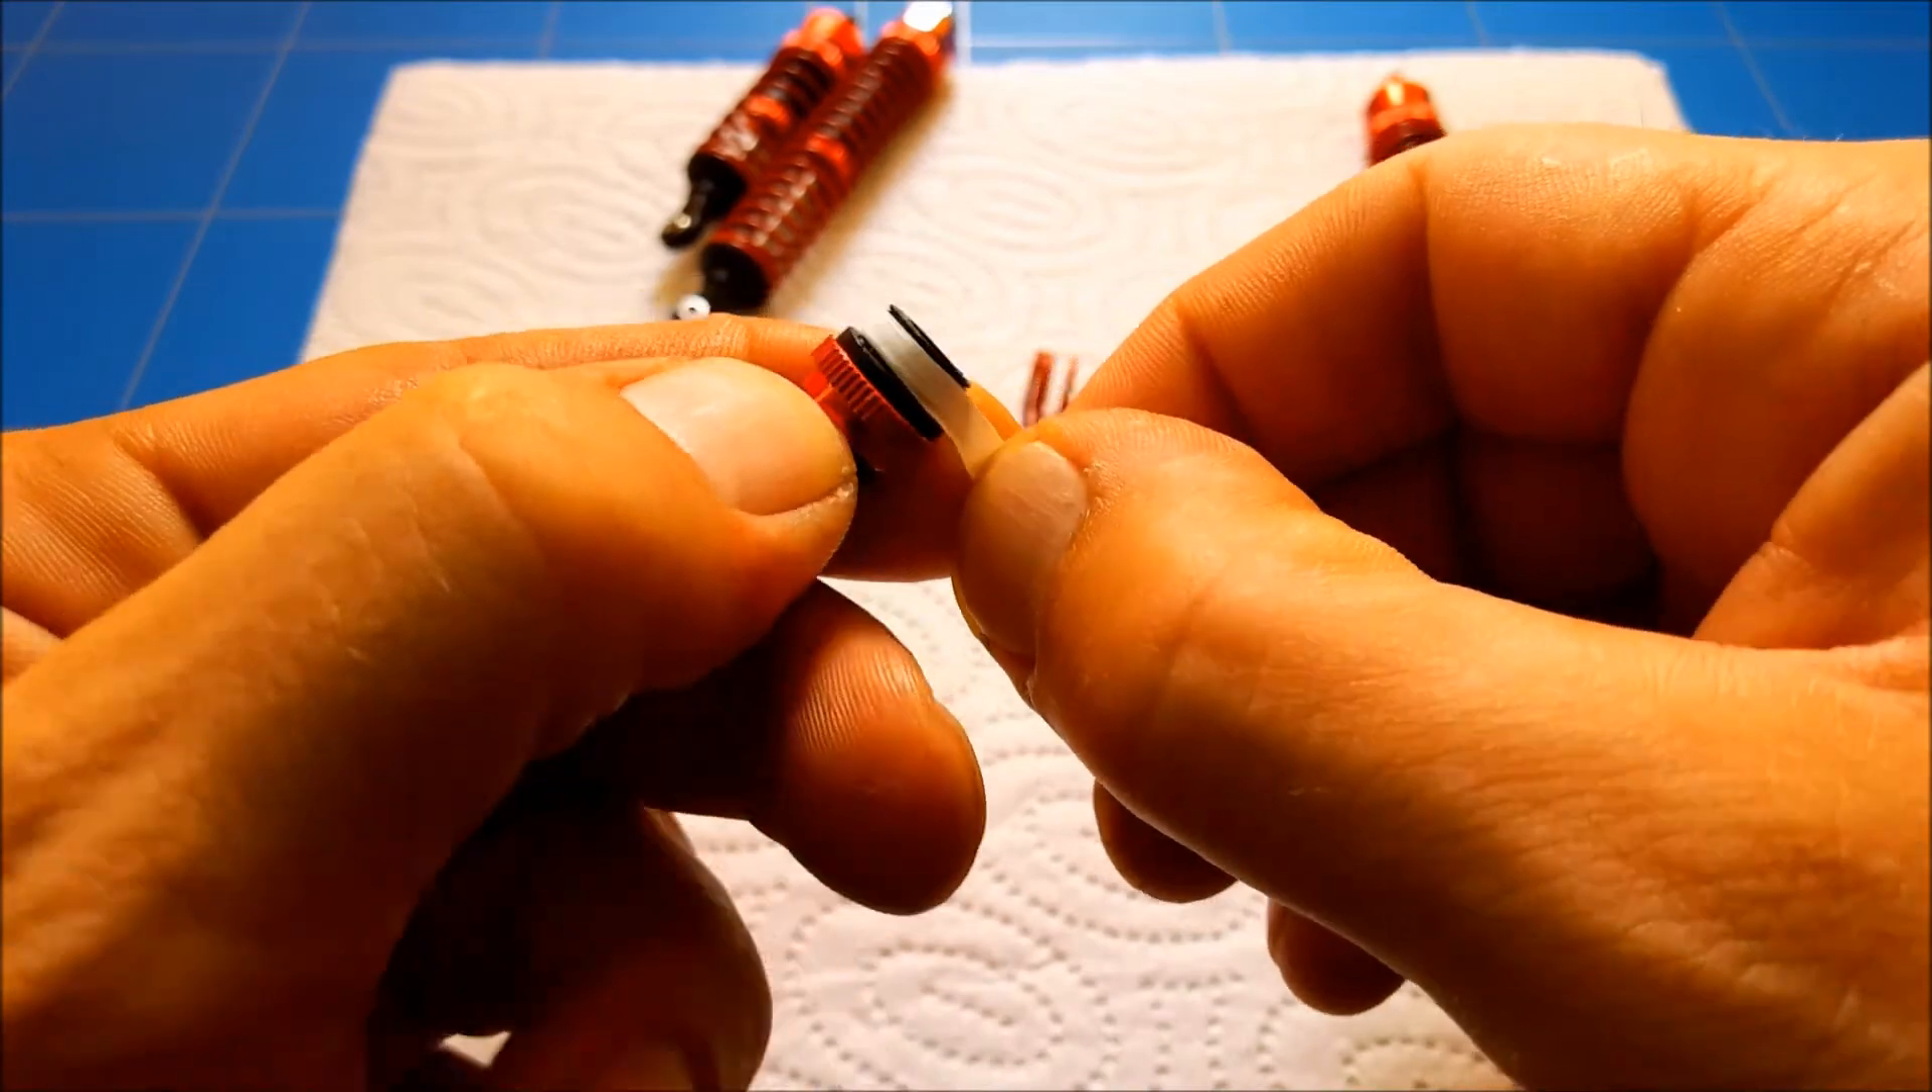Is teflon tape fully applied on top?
No.